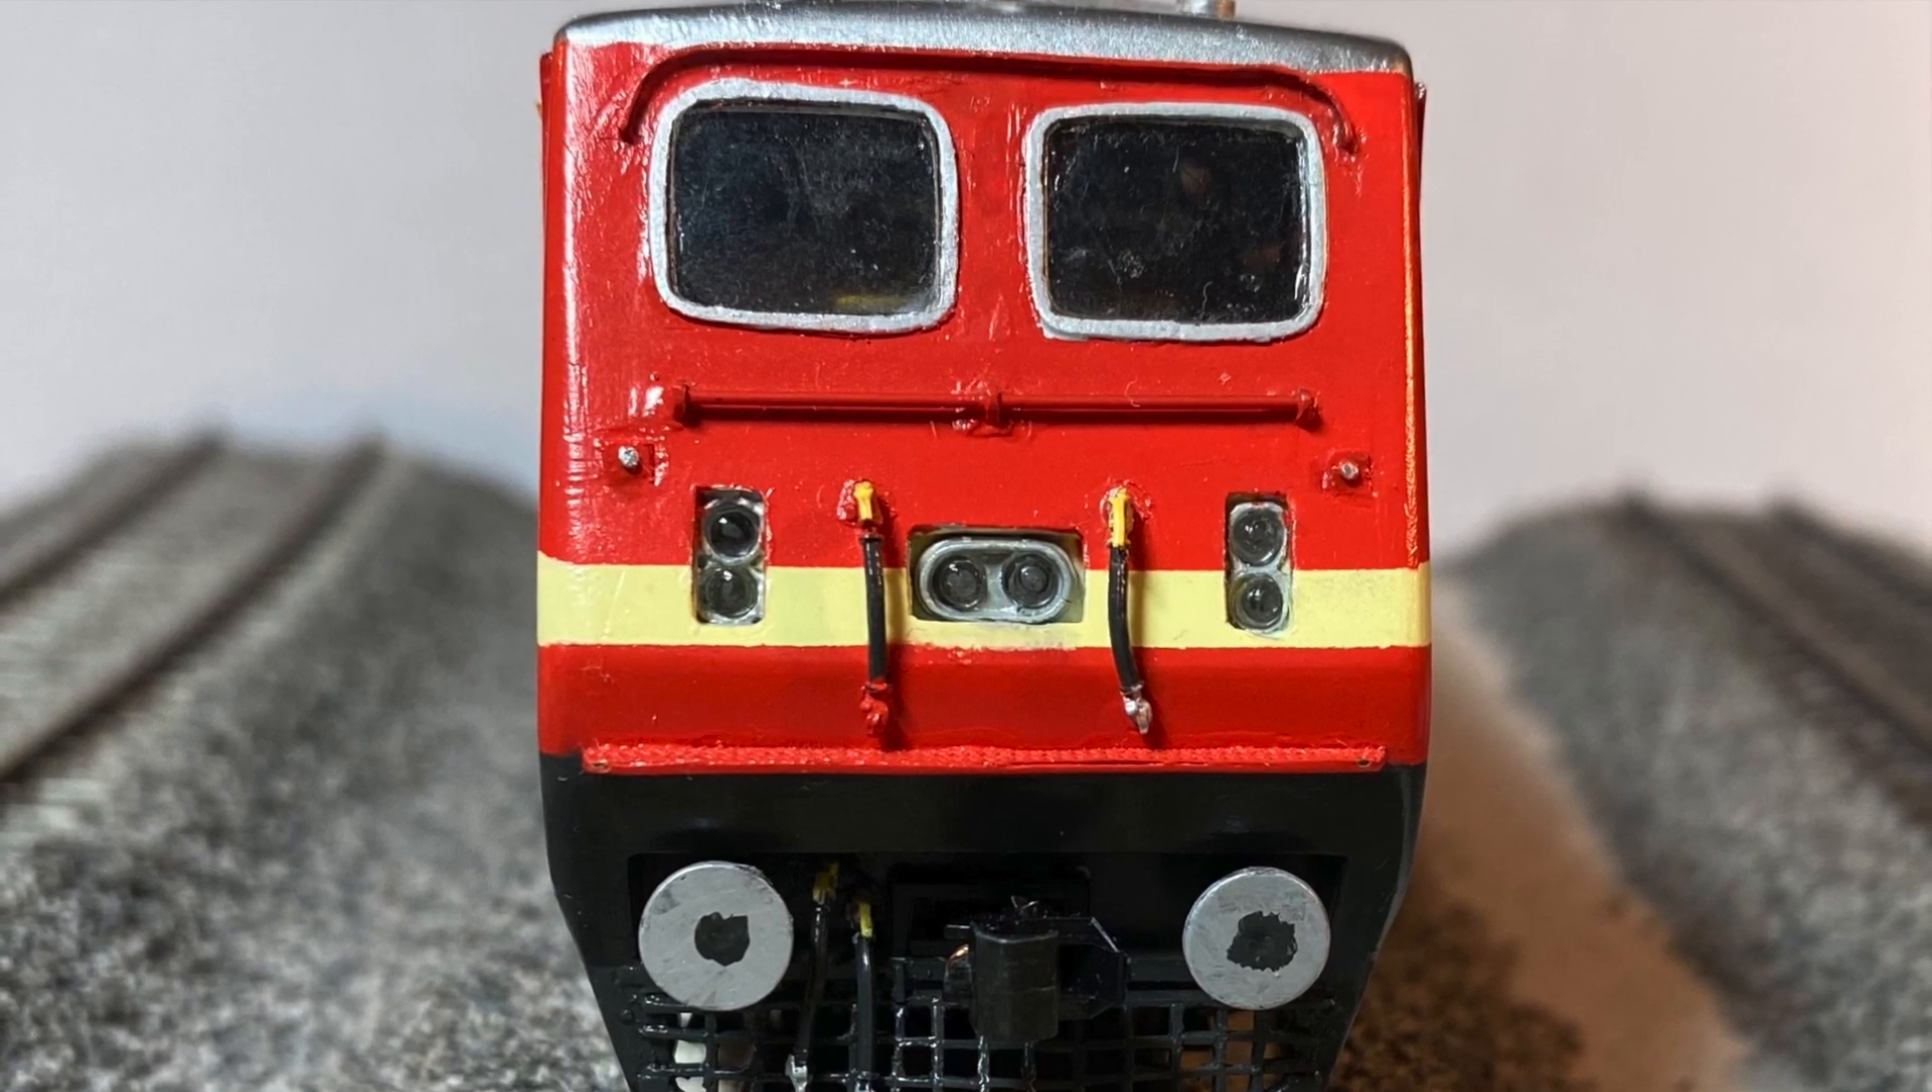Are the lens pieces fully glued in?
Yes.